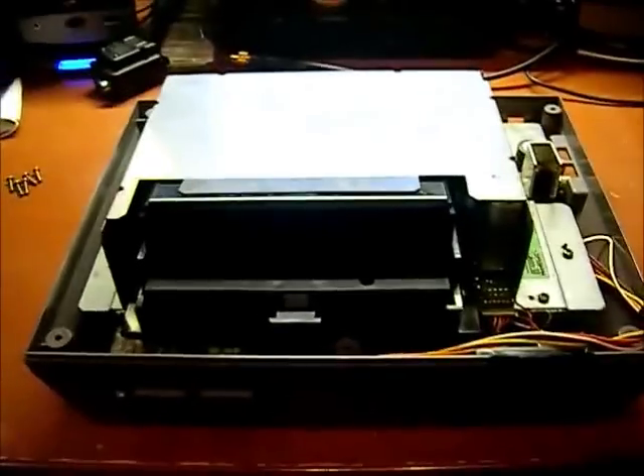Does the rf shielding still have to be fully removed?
Yes.